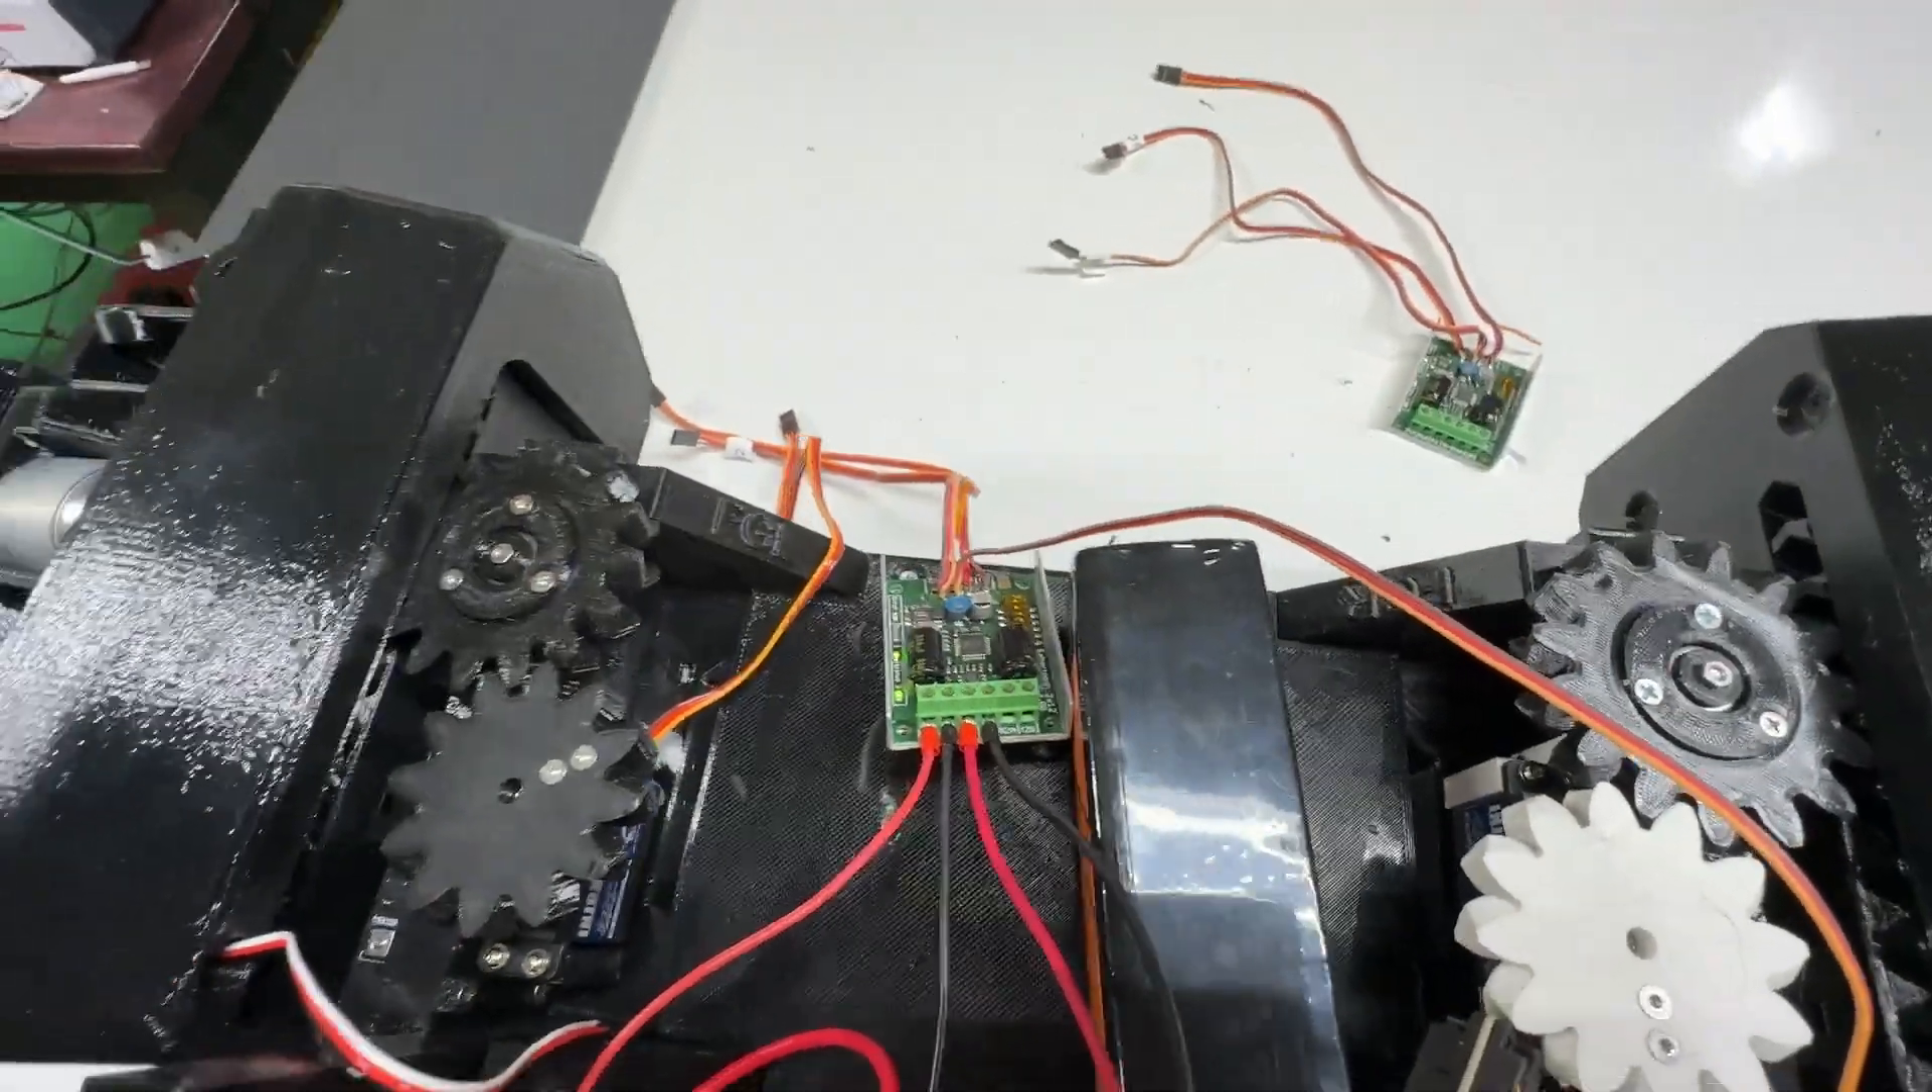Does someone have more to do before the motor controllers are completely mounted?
Yes.